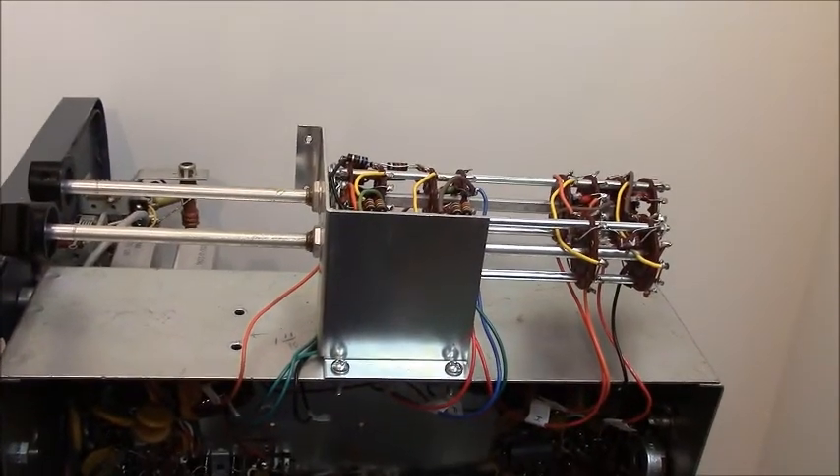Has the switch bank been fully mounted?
Yes.